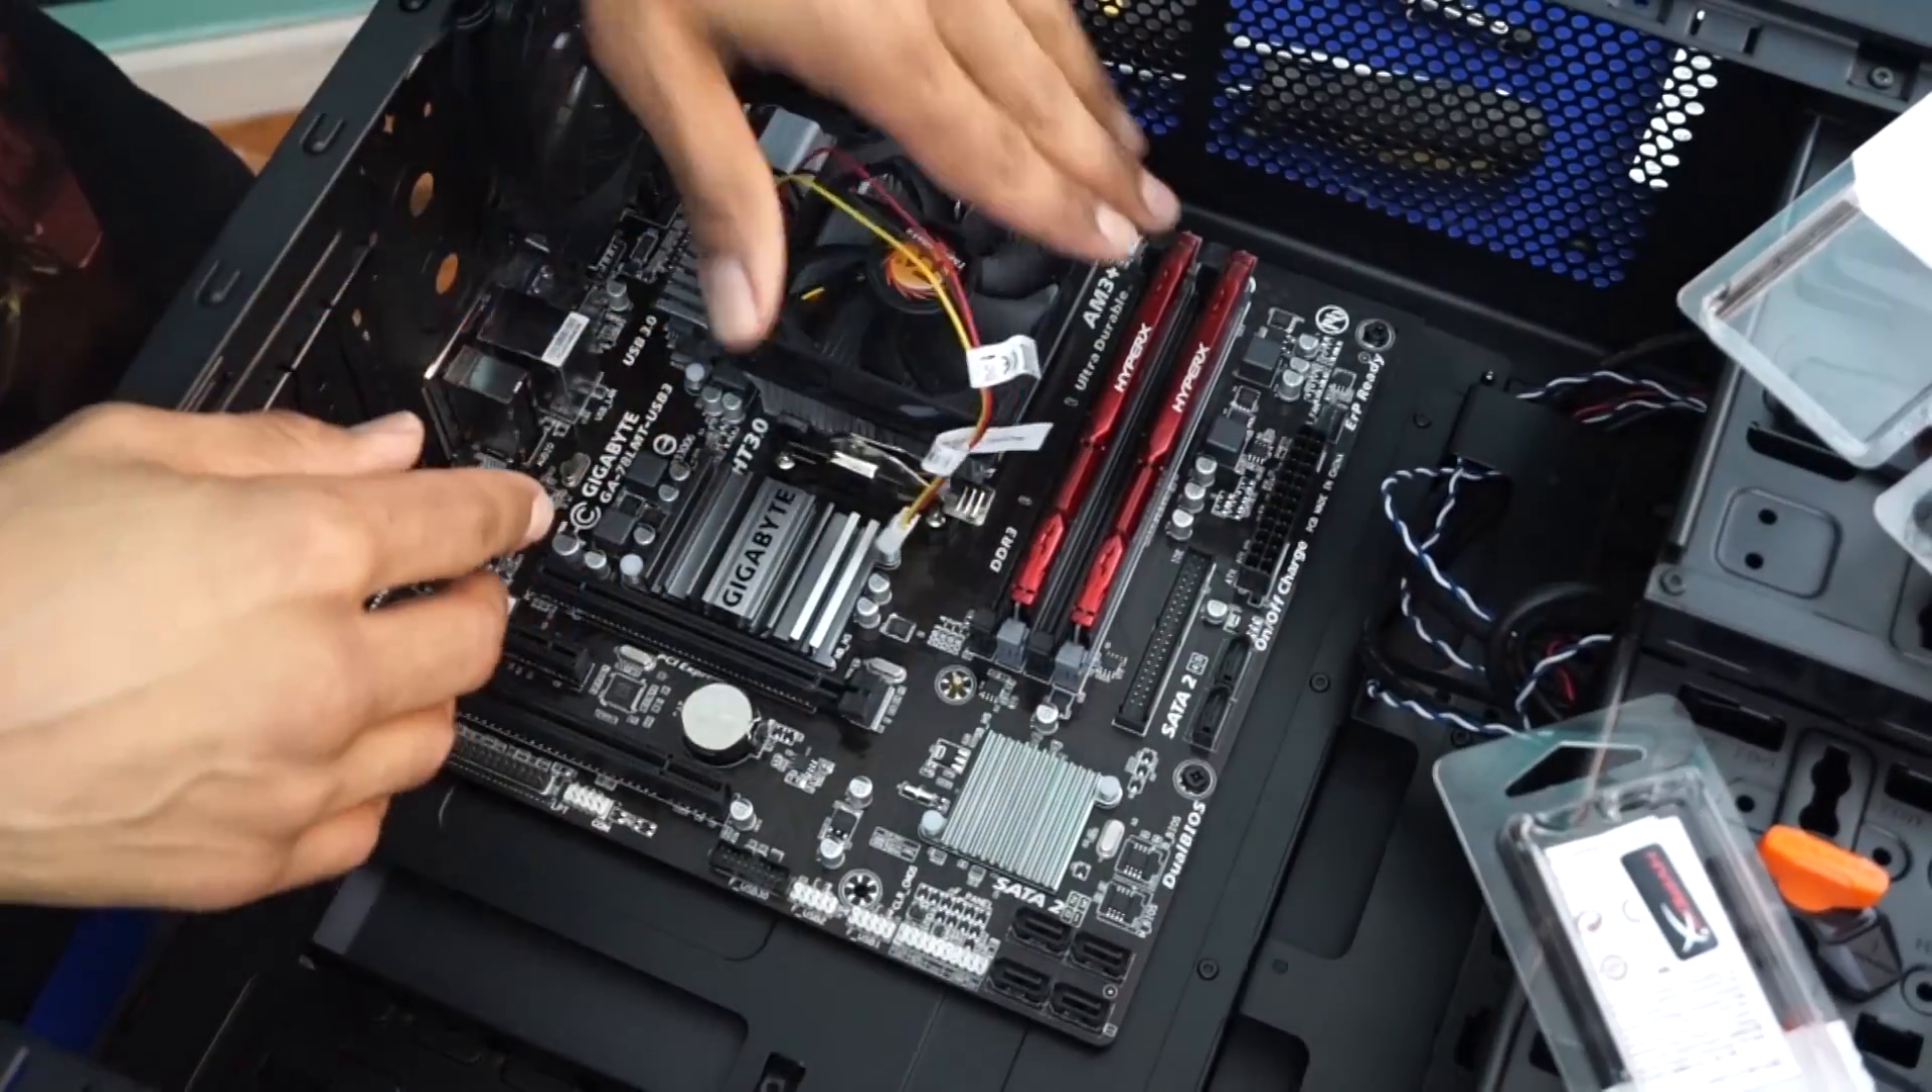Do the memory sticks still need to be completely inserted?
No.